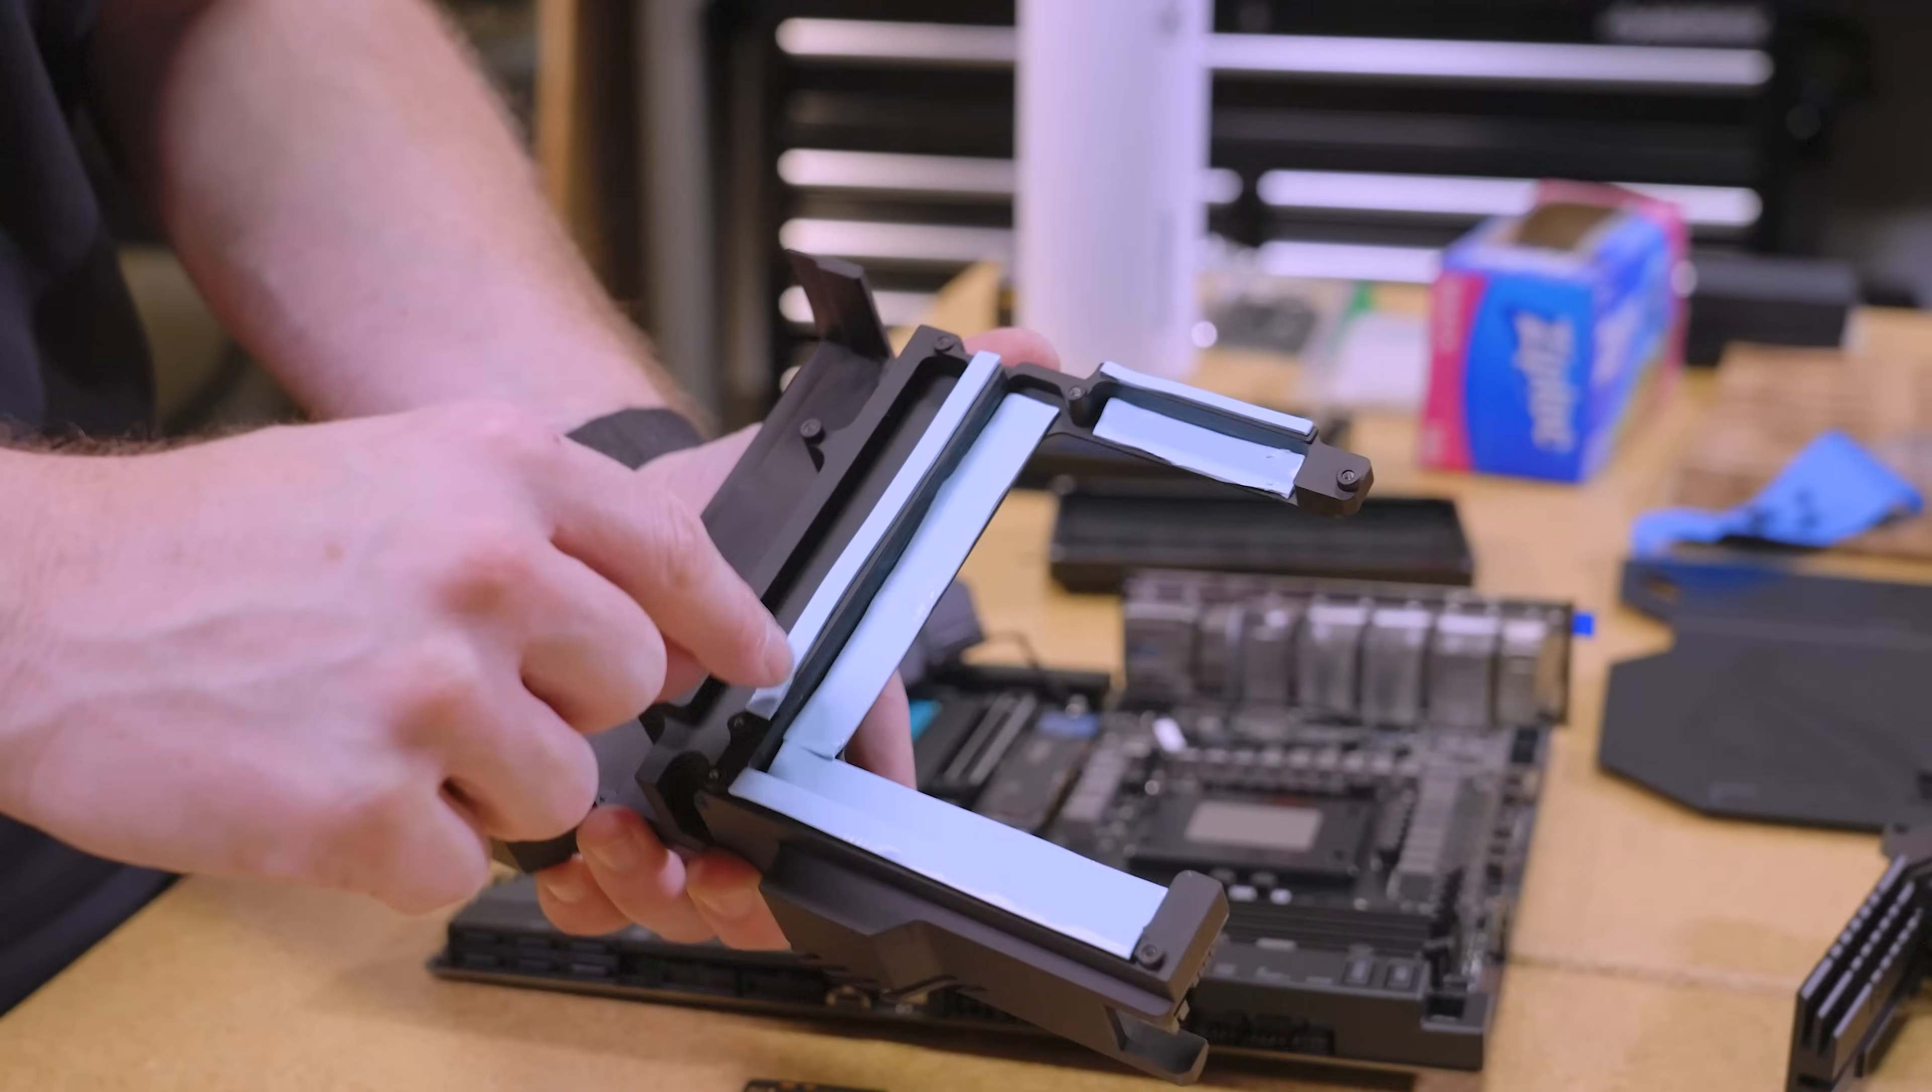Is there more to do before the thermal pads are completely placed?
No.